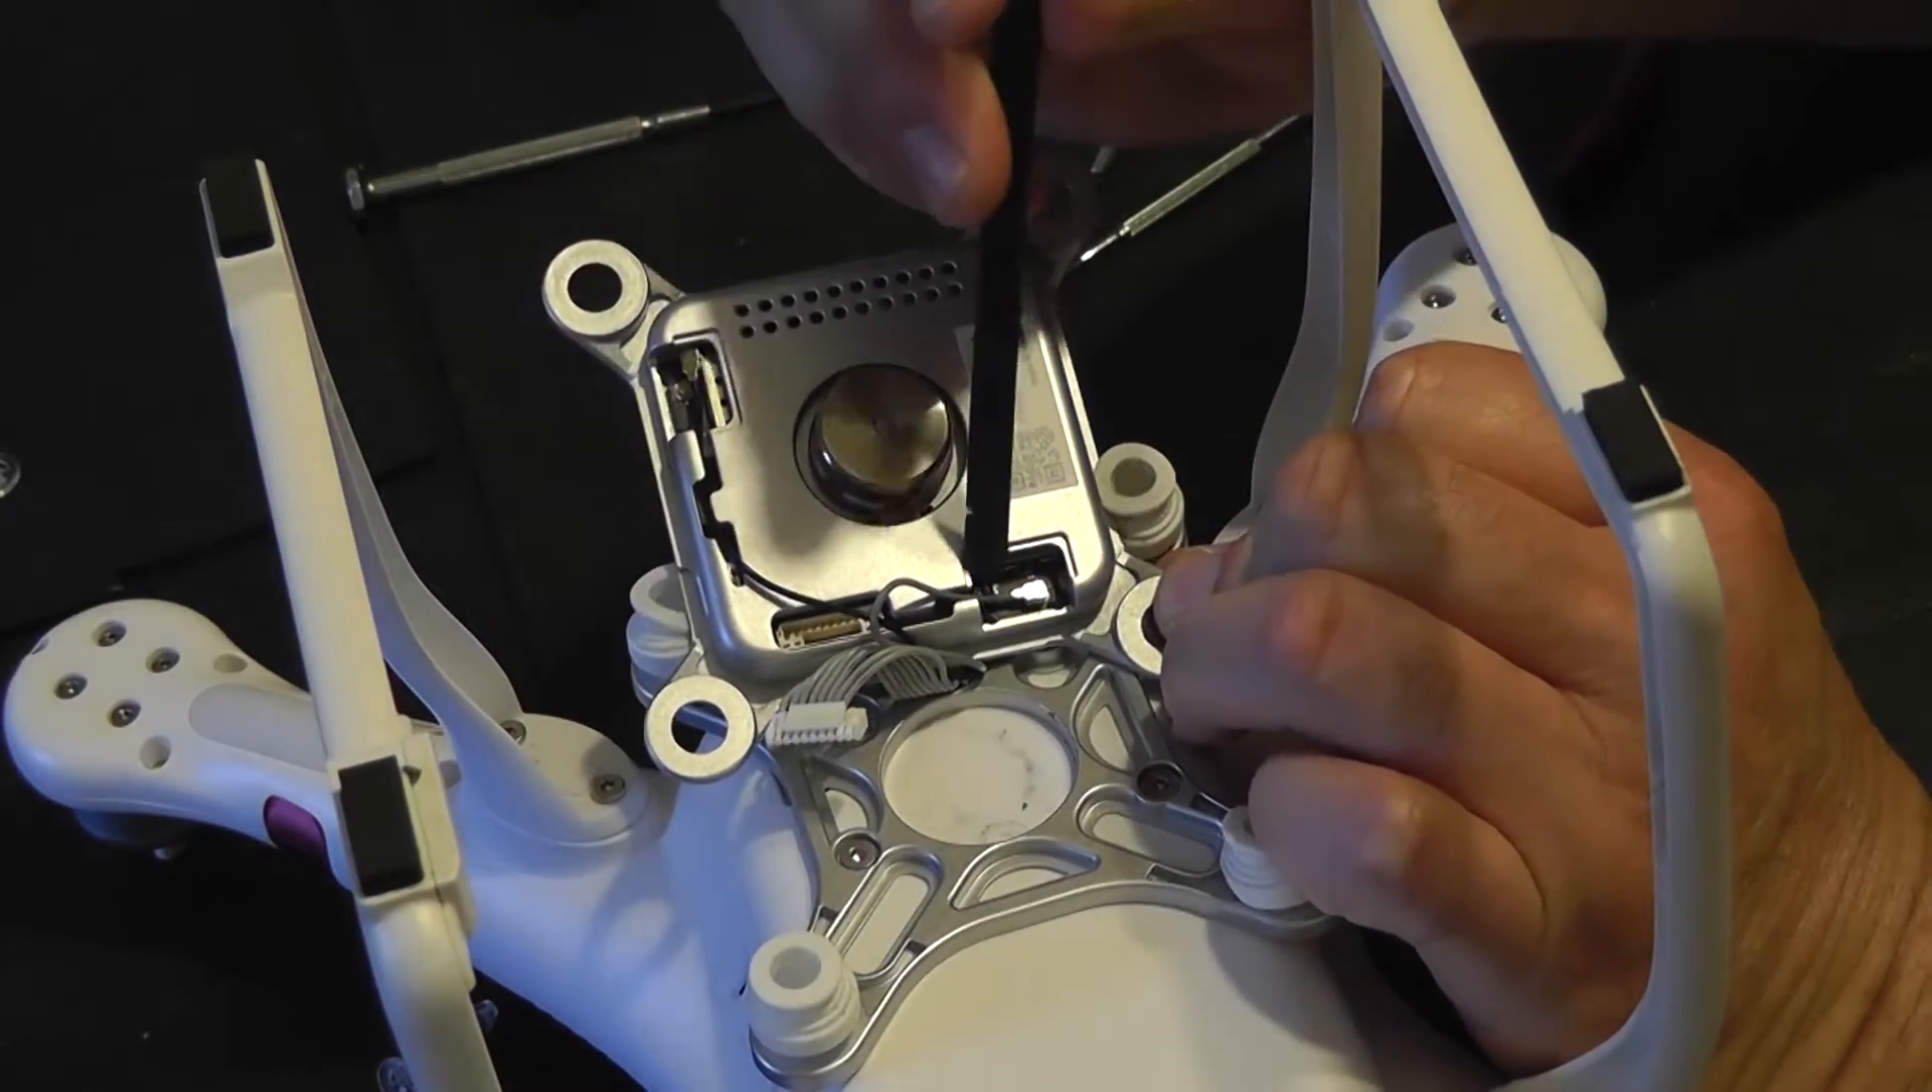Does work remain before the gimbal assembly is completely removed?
Yes.